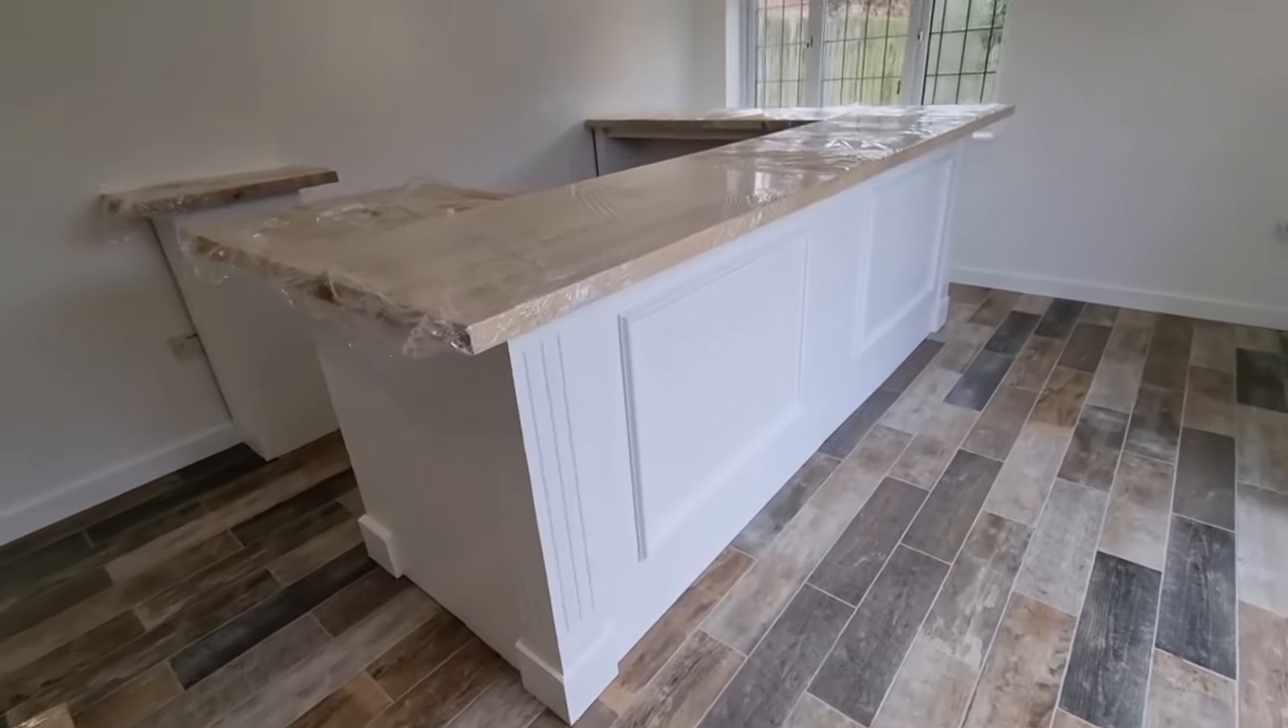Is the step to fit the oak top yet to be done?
No.